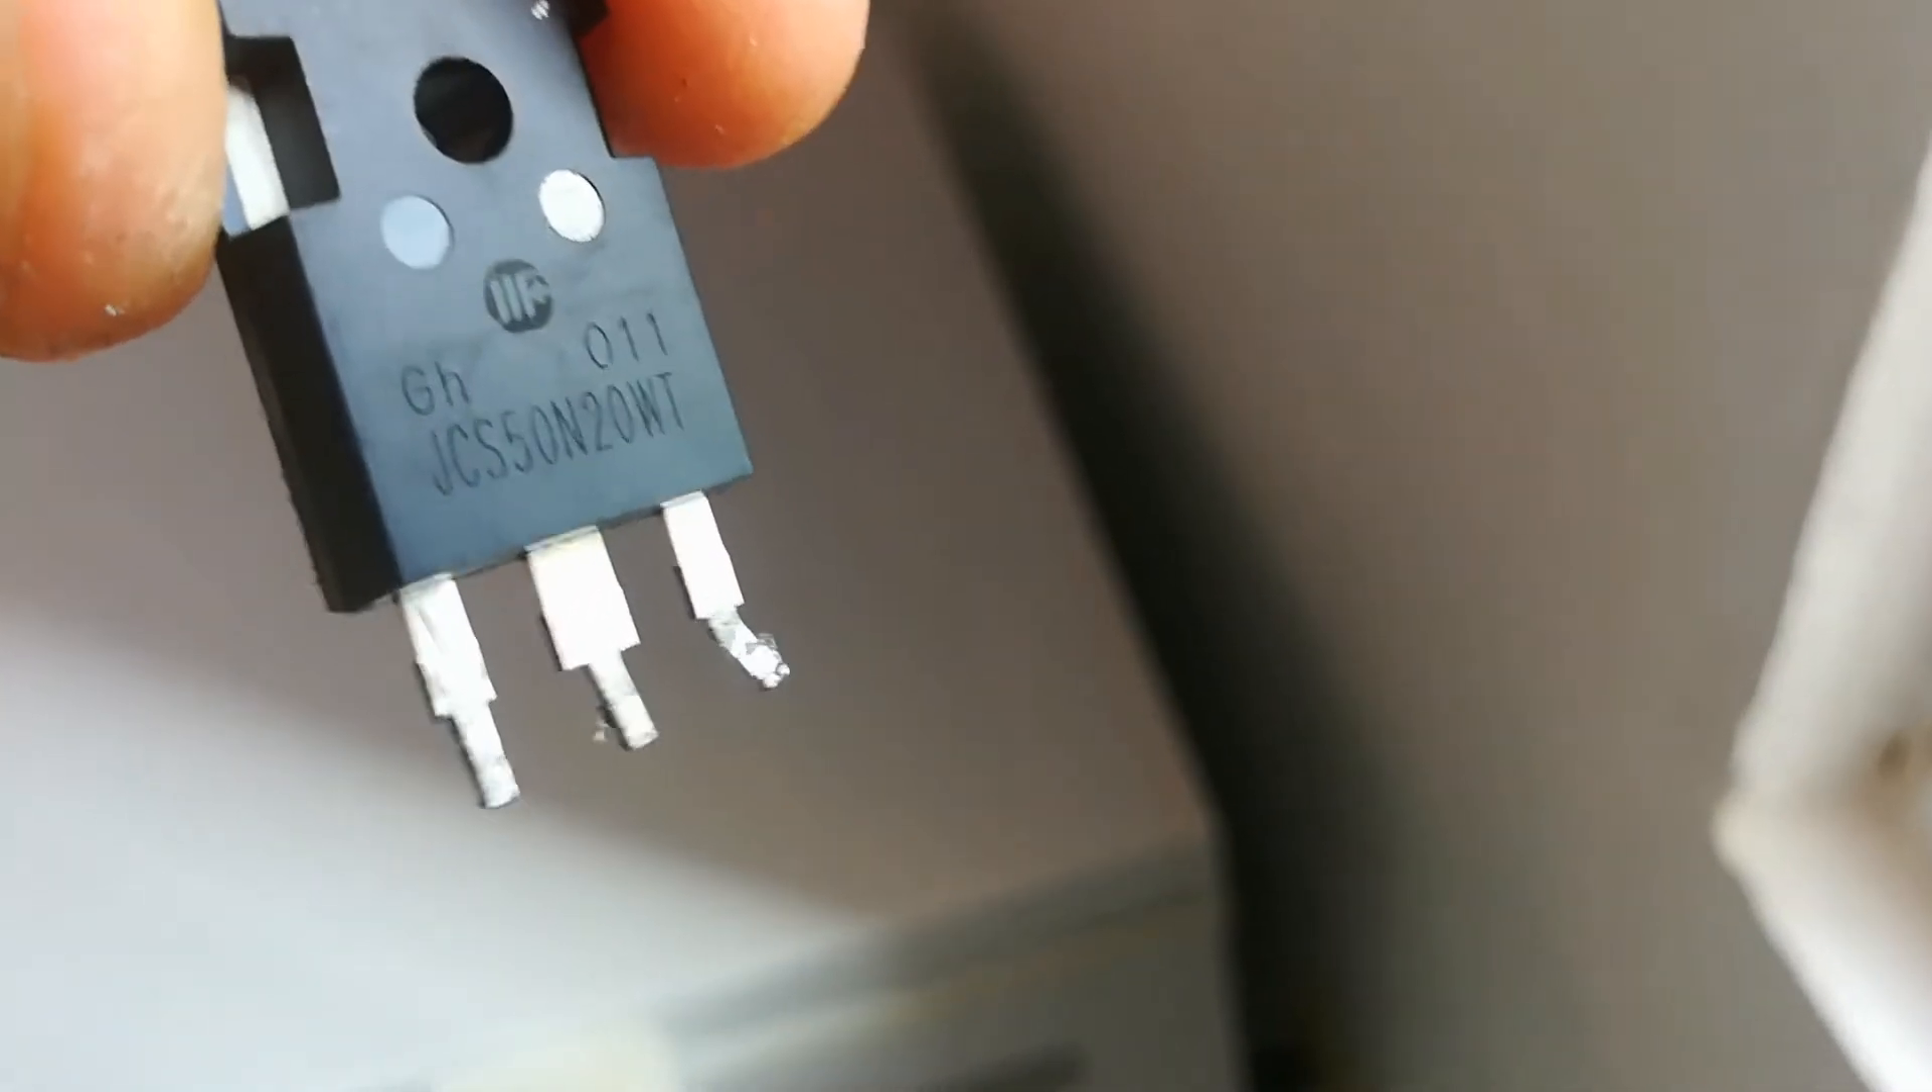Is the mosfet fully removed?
Yes.